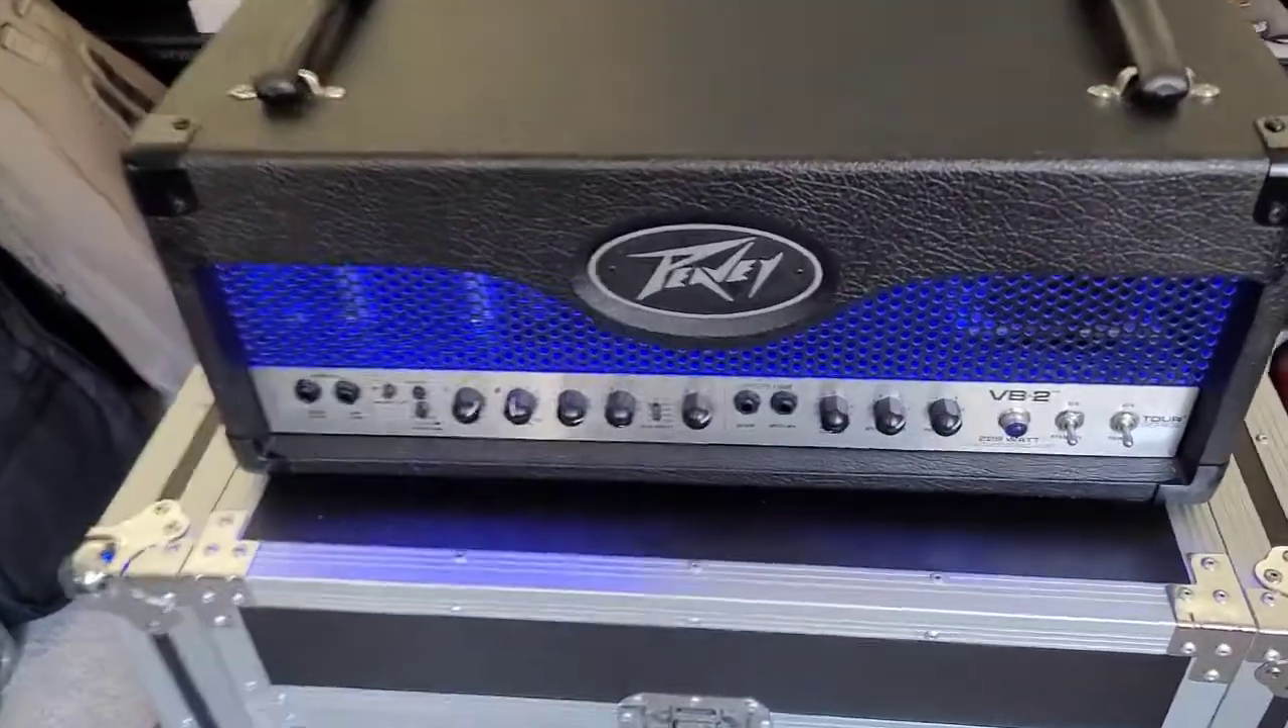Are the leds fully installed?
Yes.